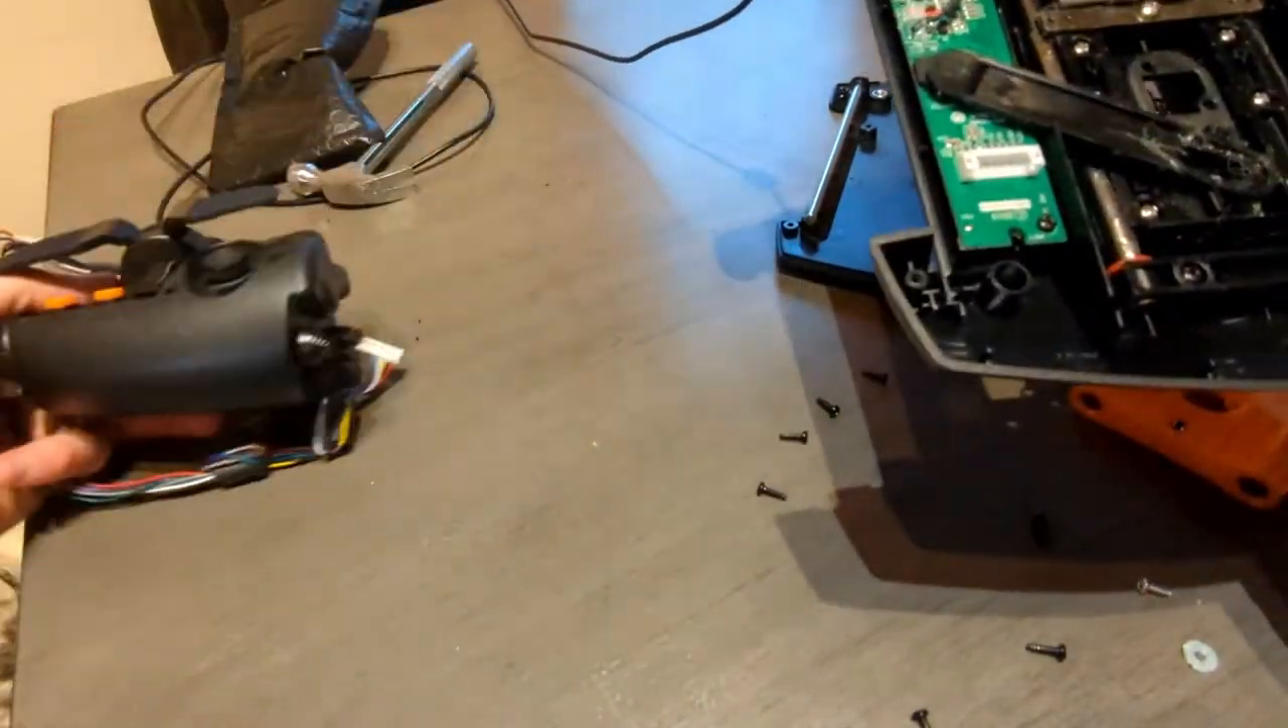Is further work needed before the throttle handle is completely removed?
No.